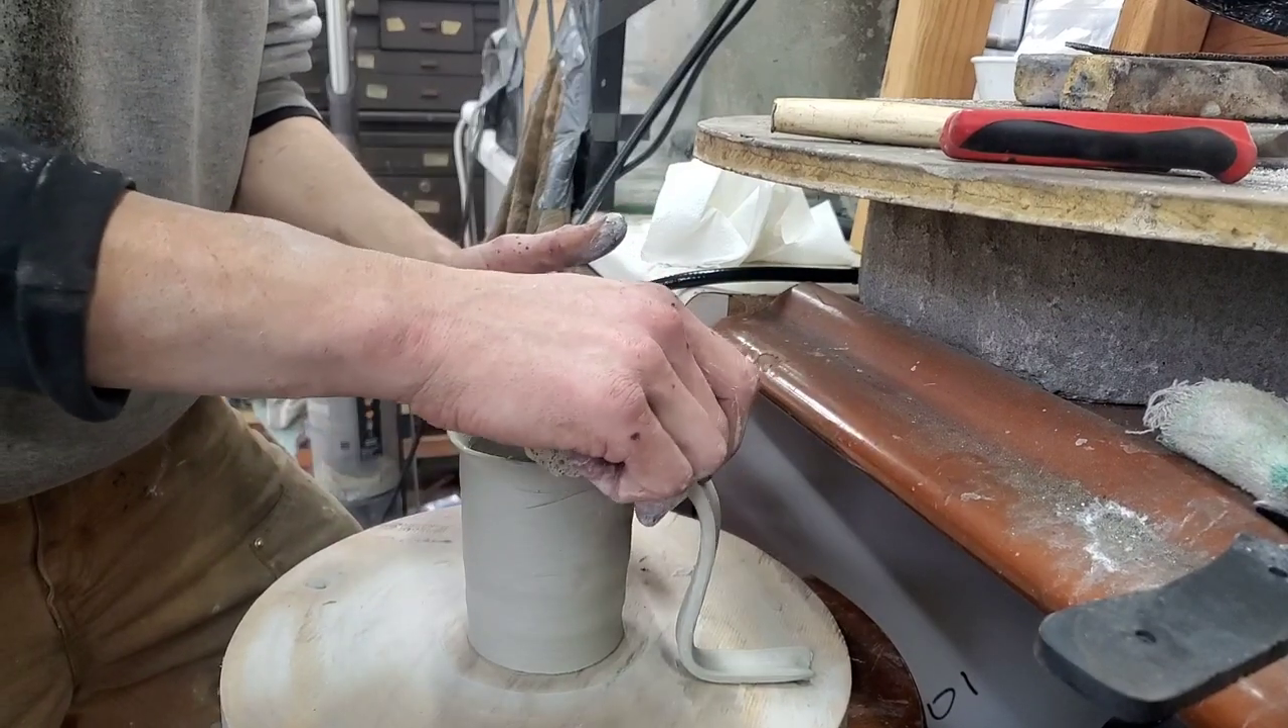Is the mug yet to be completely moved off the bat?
Yes.